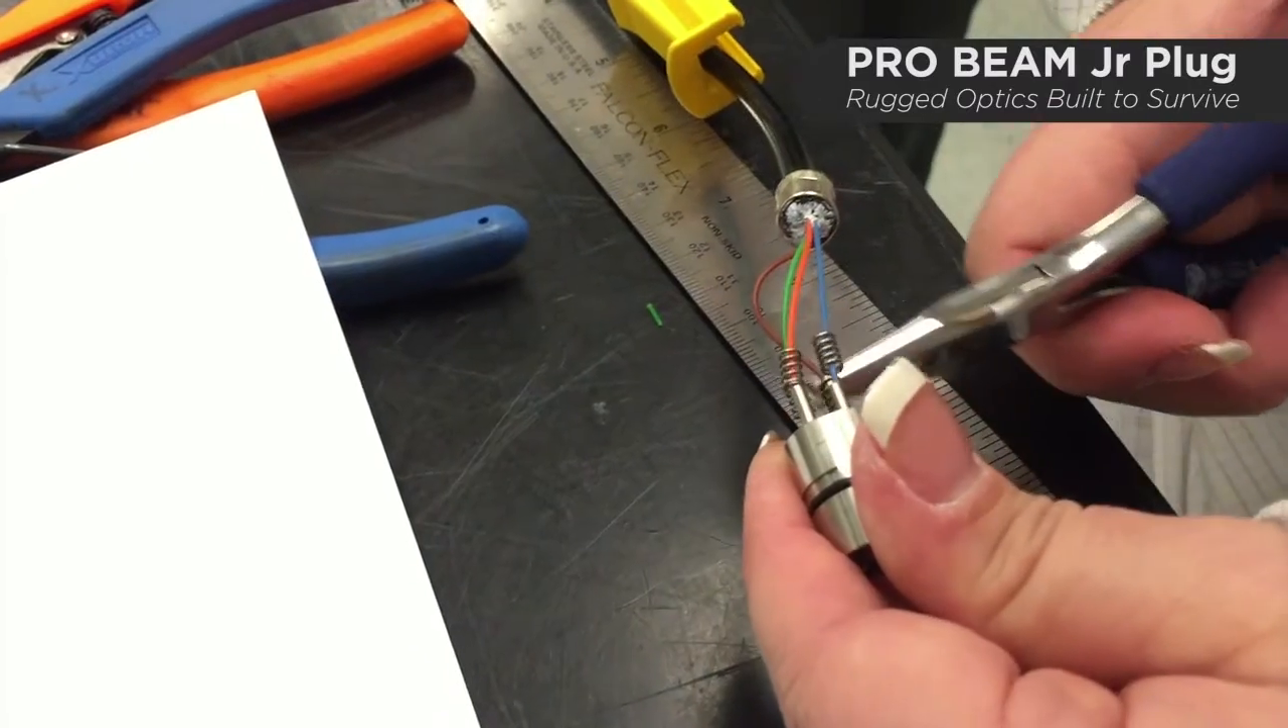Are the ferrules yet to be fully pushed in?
Yes.